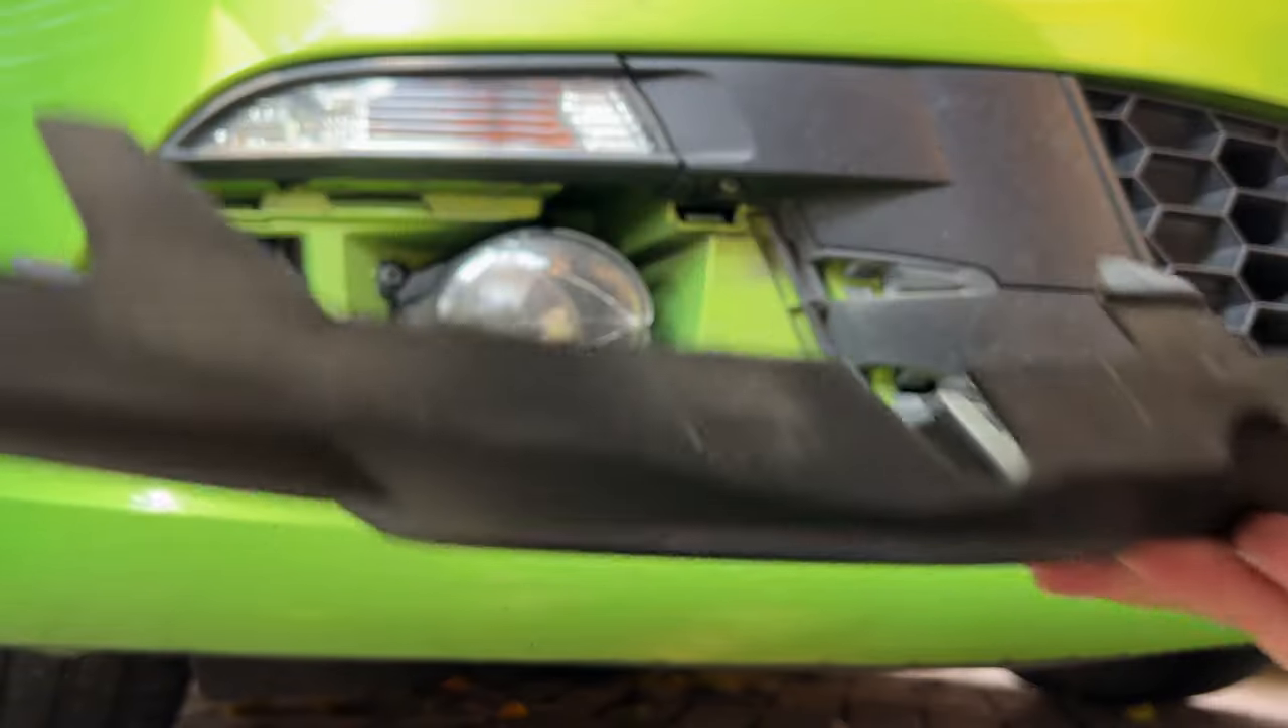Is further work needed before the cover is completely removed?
No.